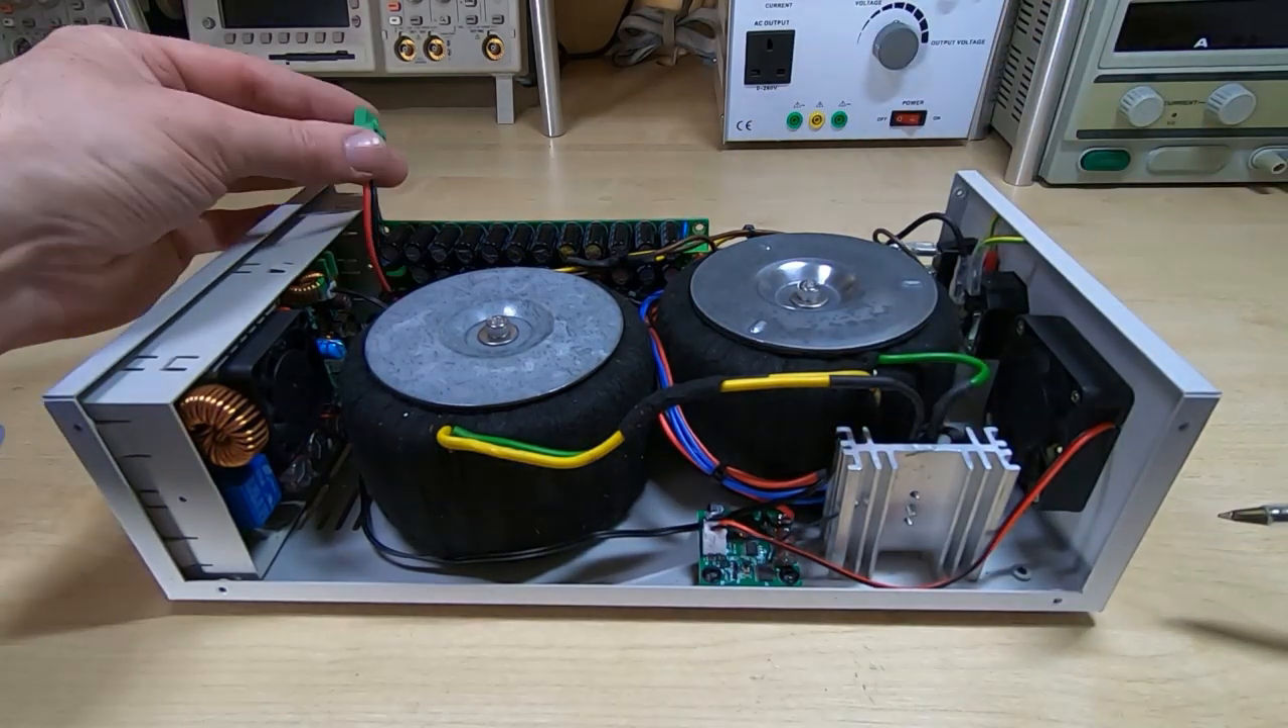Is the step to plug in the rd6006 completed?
No.